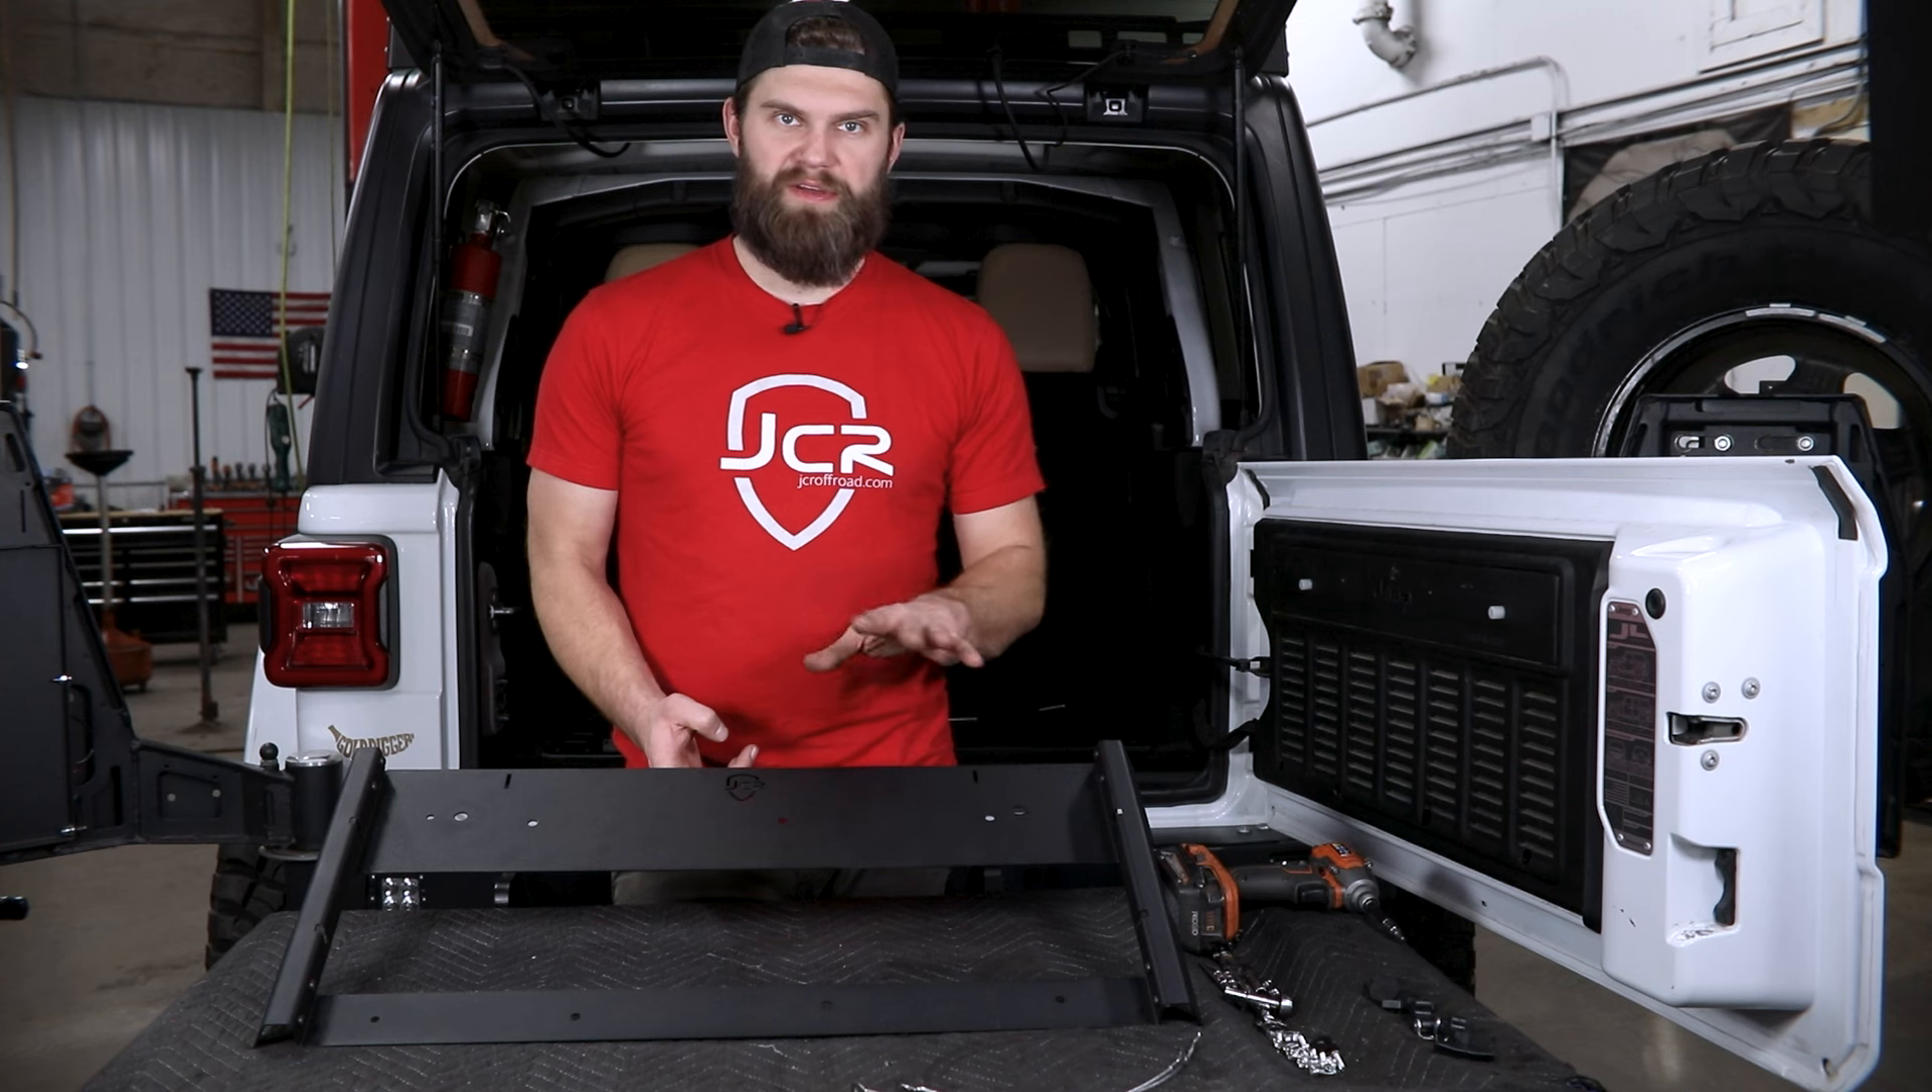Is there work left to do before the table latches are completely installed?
Yes.